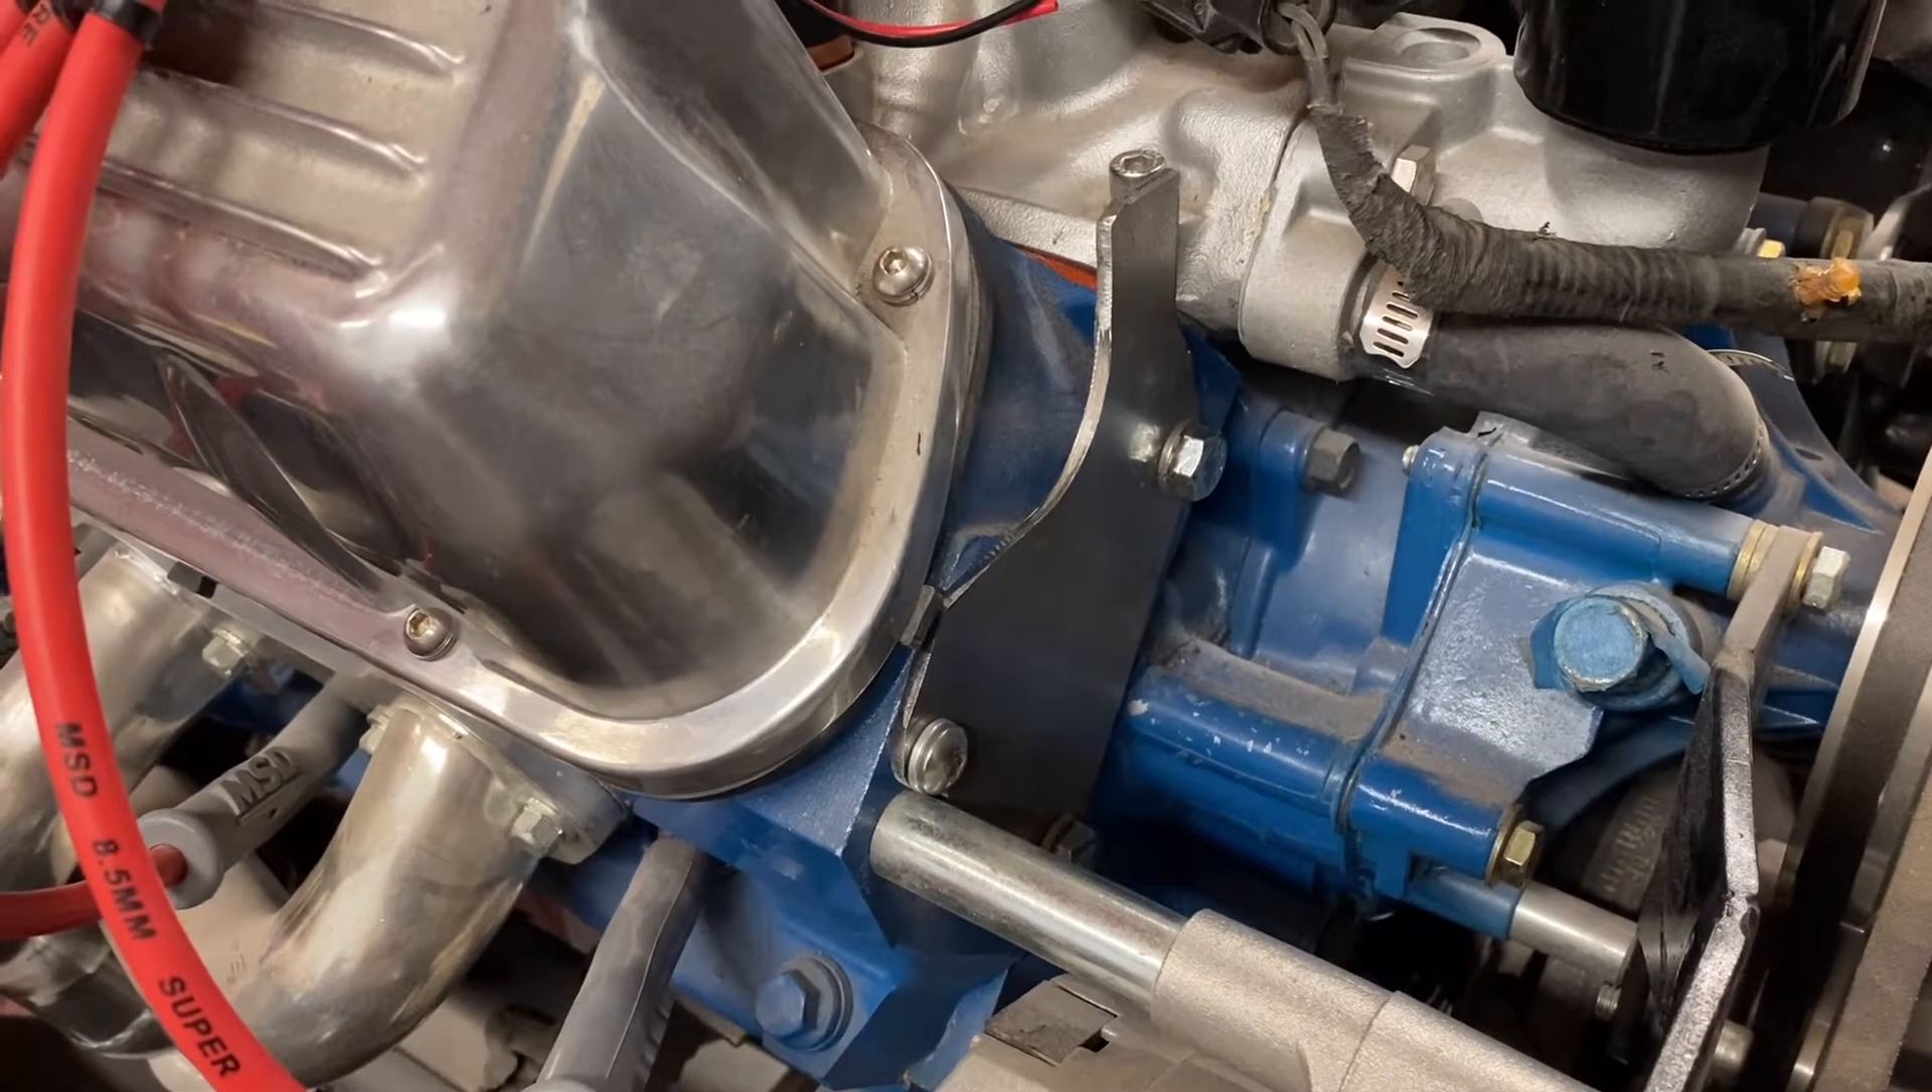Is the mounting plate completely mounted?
Yes.